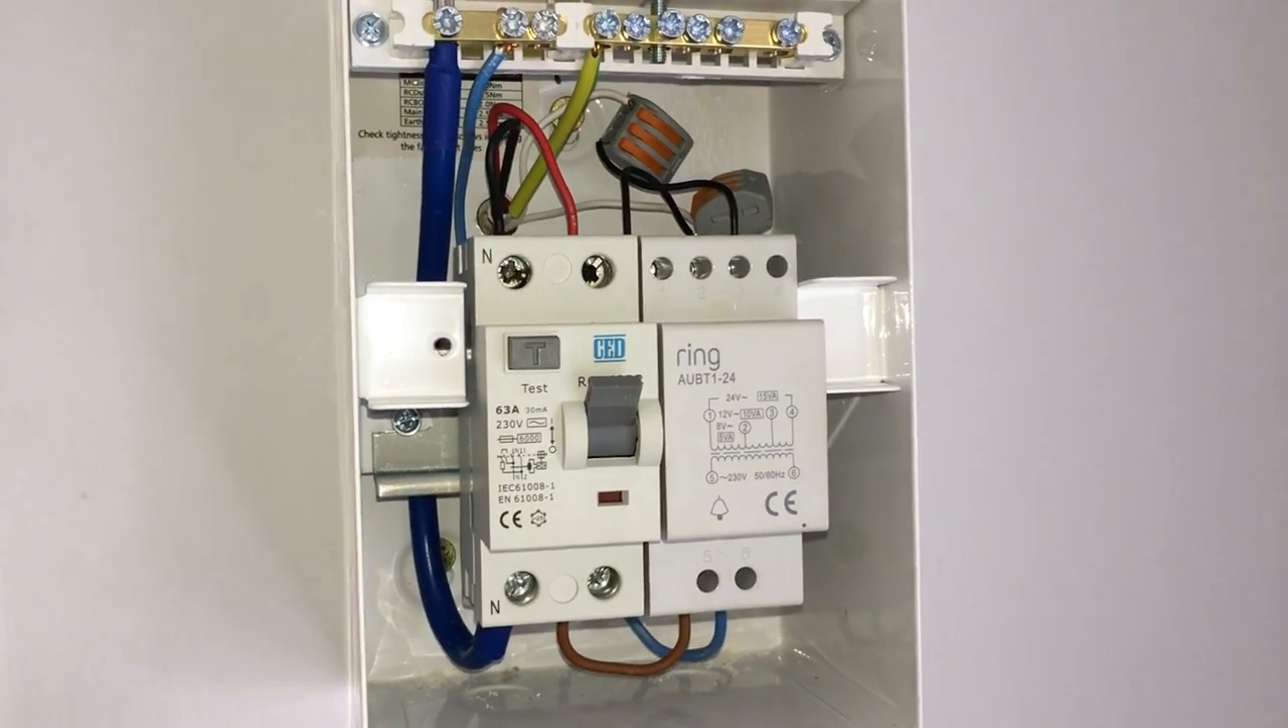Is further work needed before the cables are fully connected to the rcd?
No.